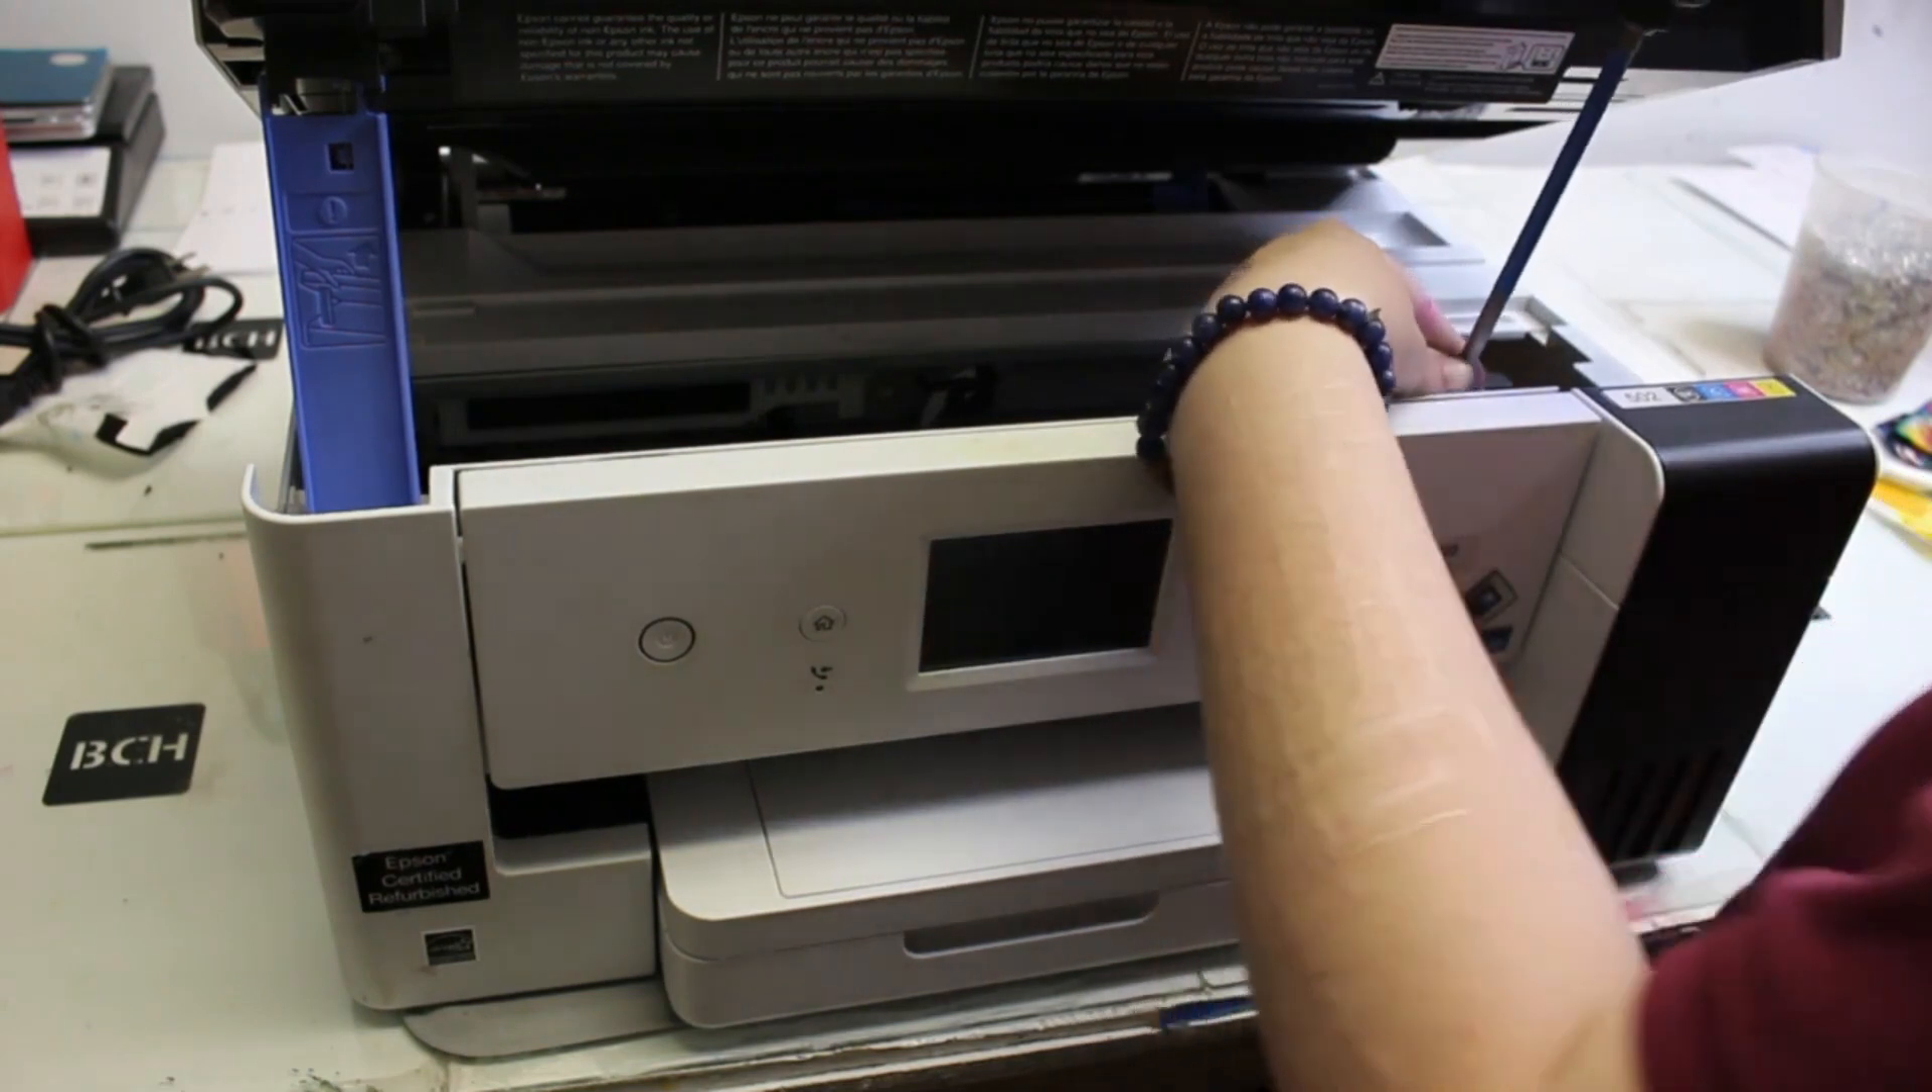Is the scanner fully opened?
Yes.